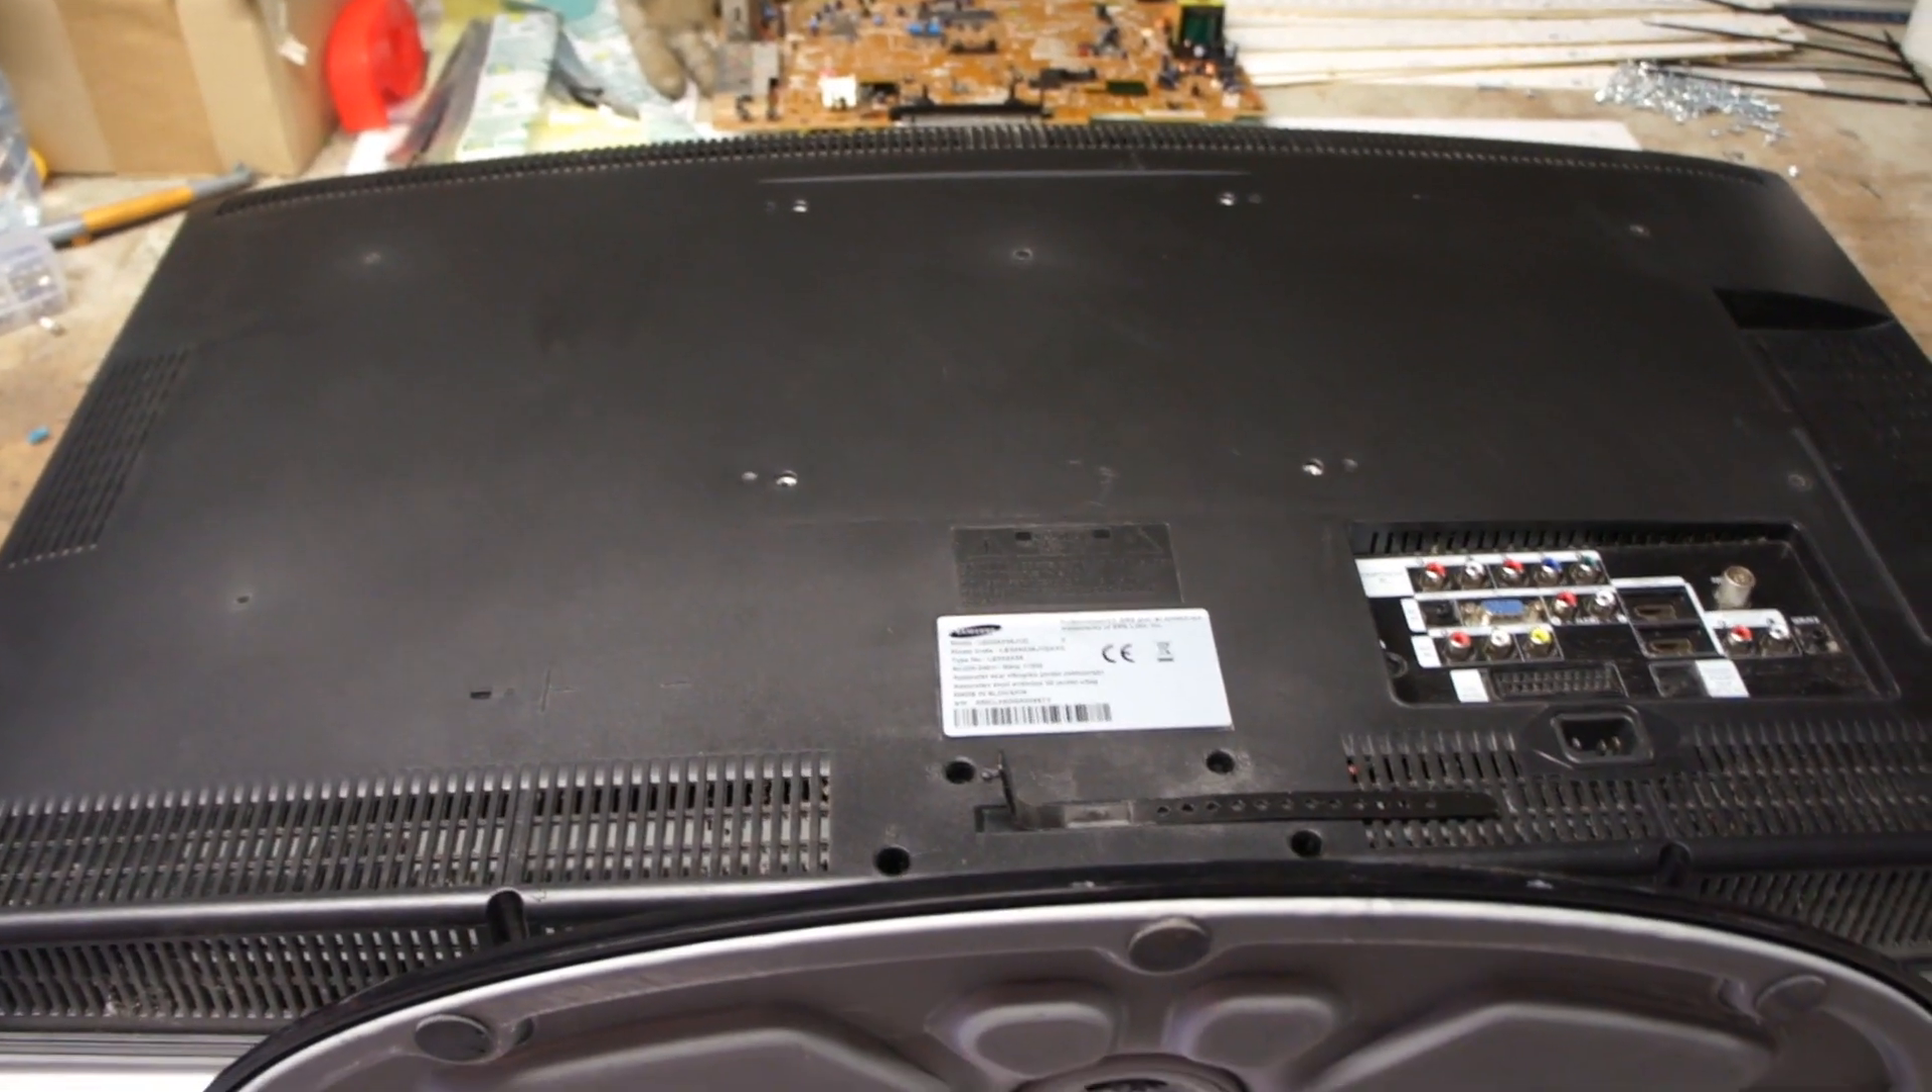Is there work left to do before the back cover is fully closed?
No.